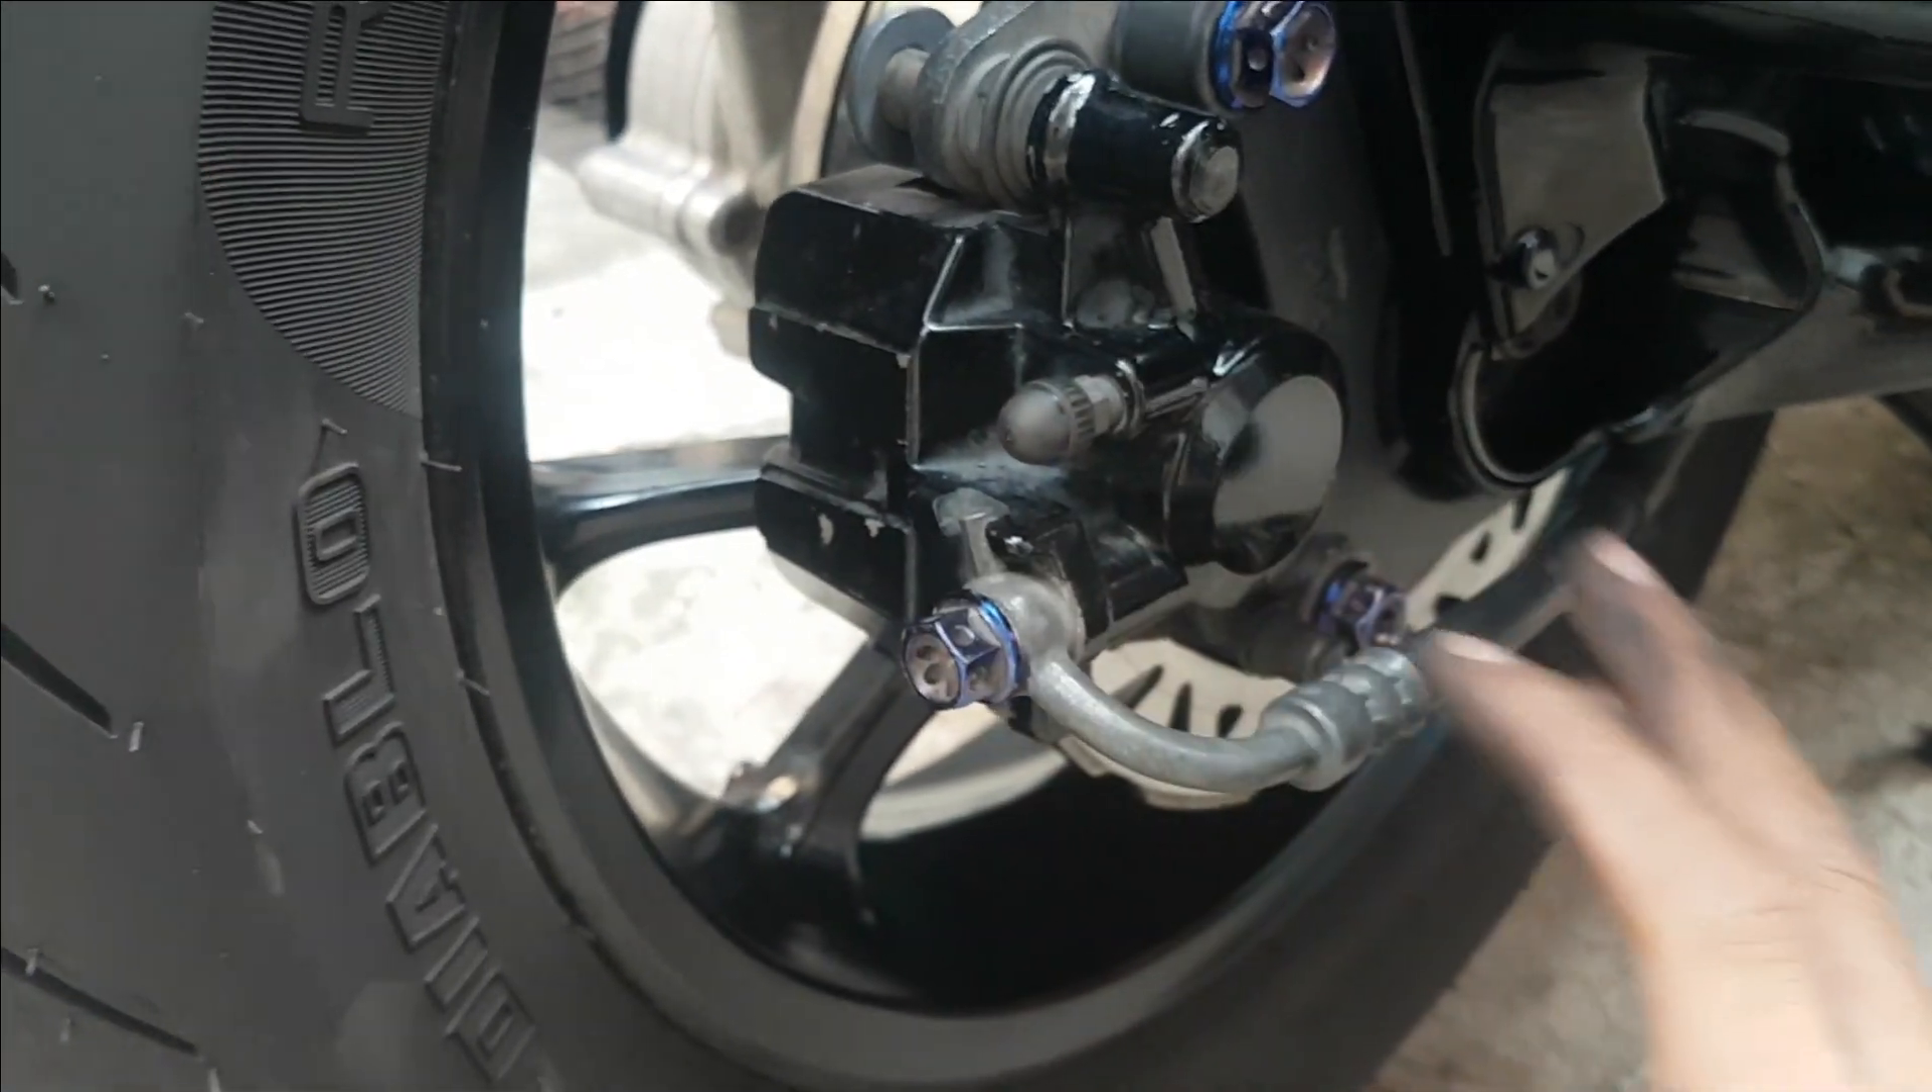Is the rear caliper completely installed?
Yes.